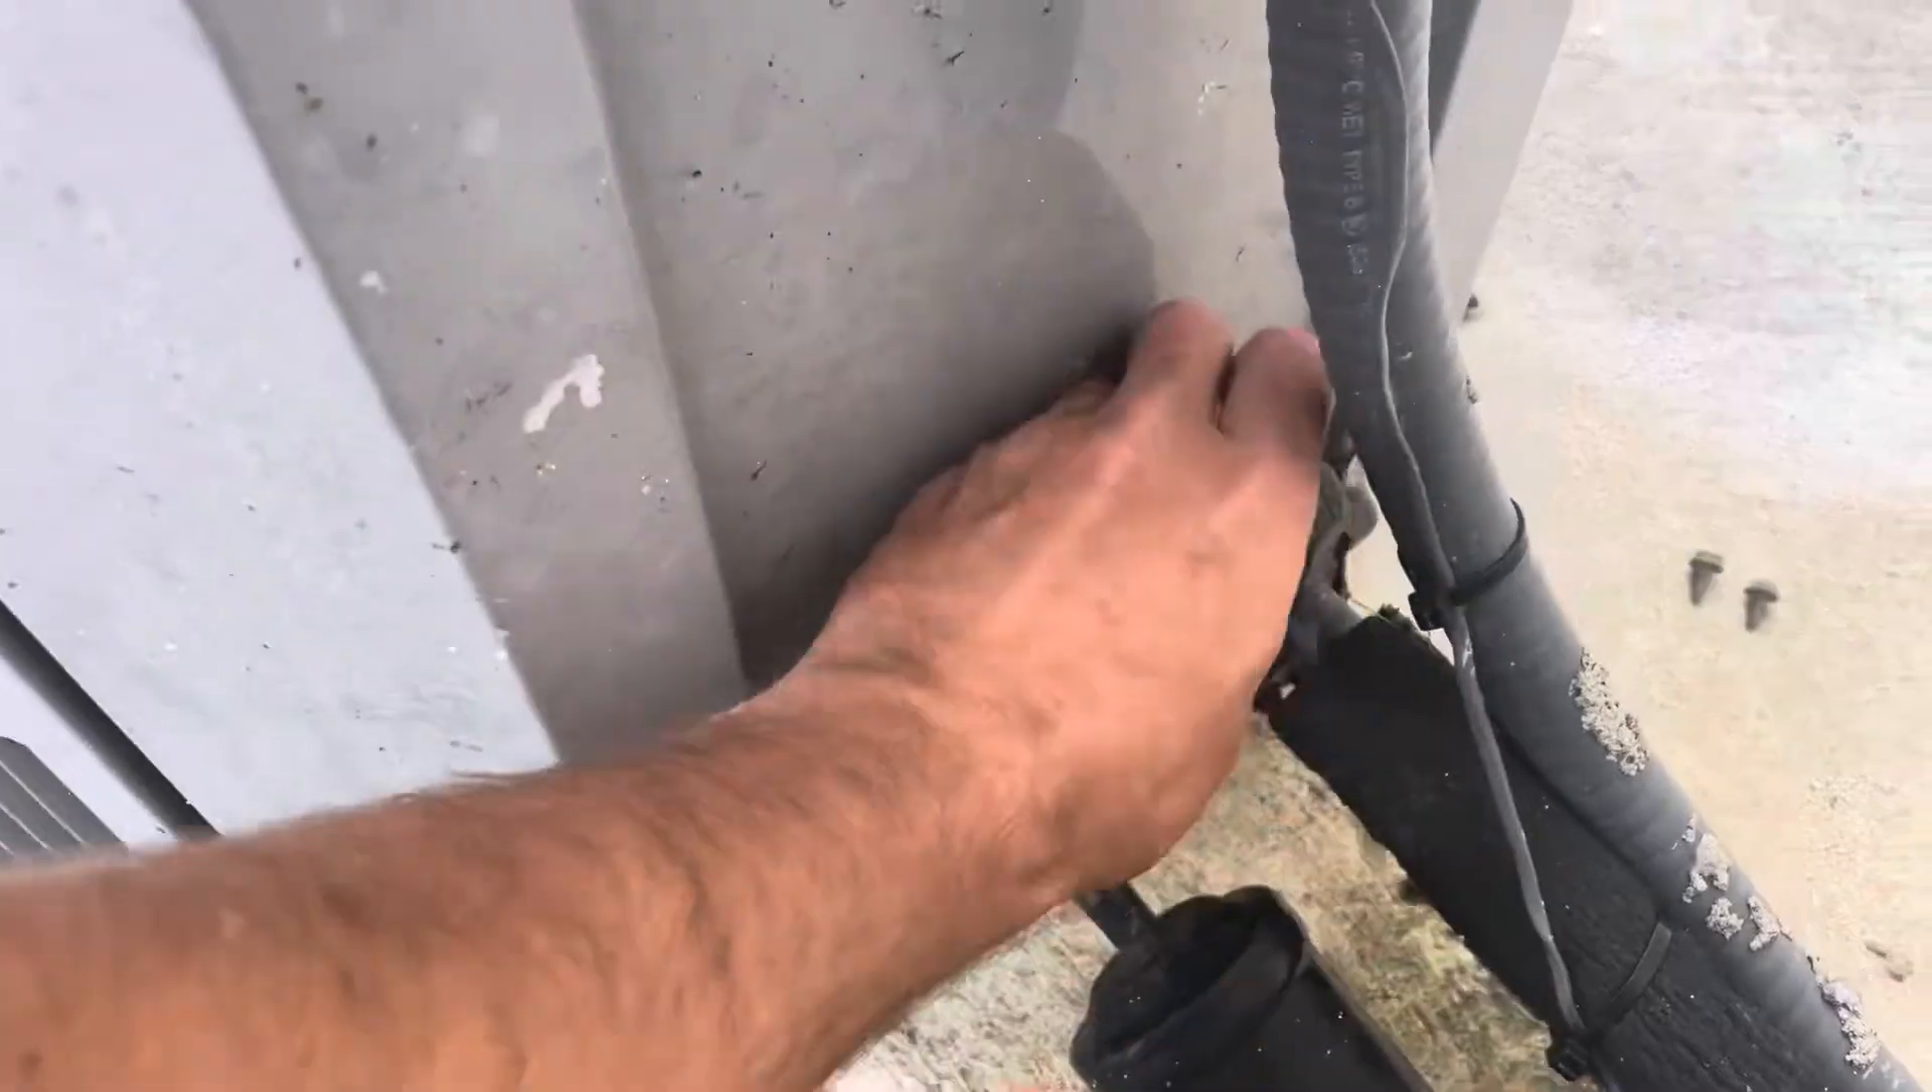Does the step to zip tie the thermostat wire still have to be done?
No.